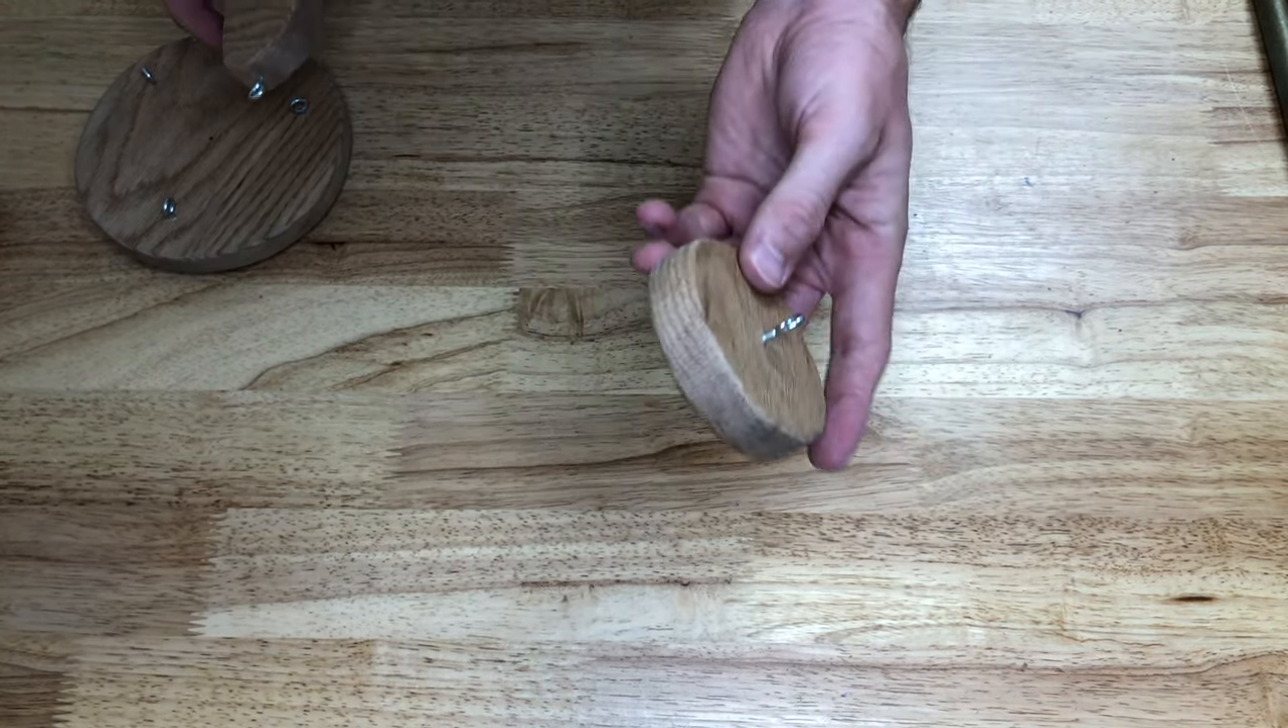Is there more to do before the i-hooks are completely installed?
No.